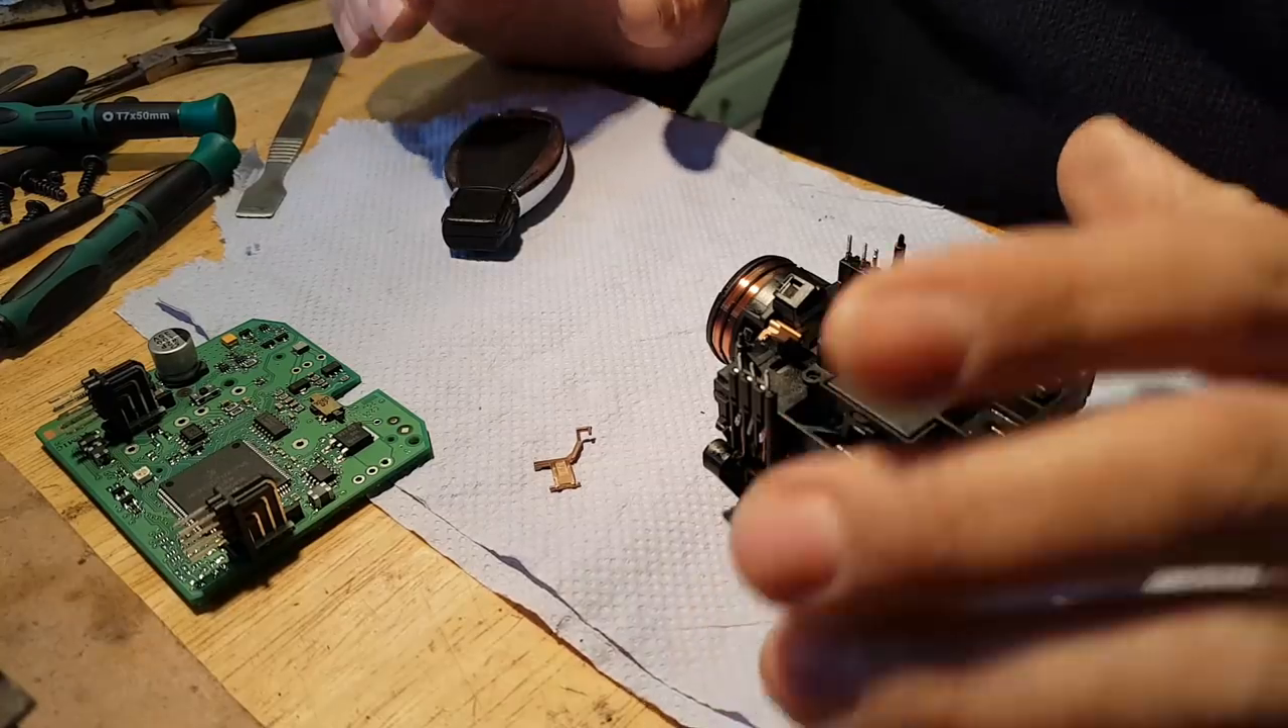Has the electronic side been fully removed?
Yes.